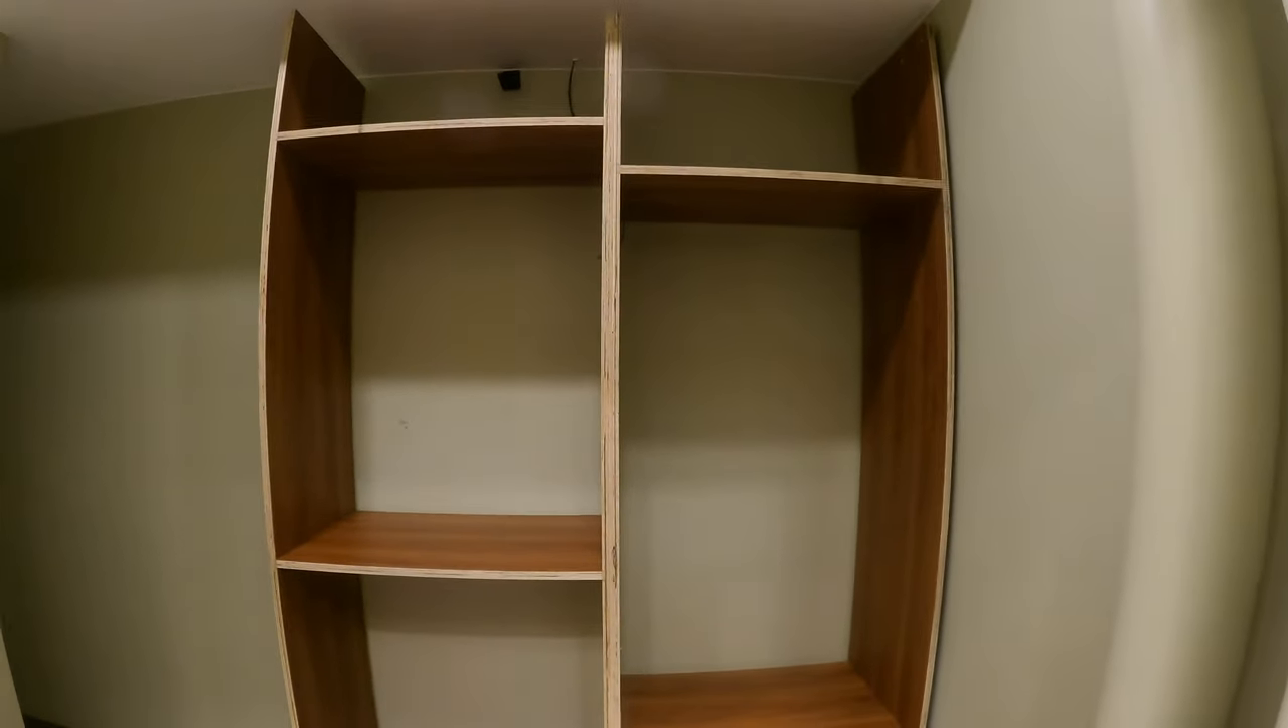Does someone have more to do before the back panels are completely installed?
Yes.